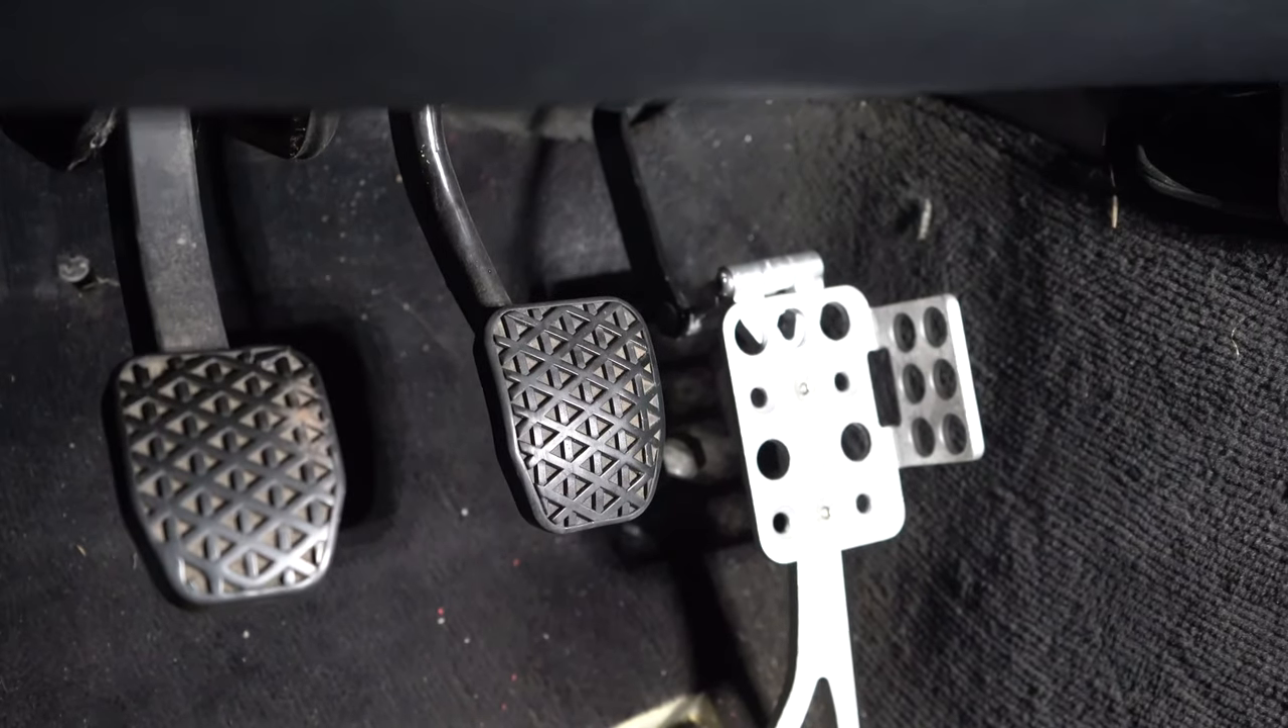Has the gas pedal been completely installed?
Yes.